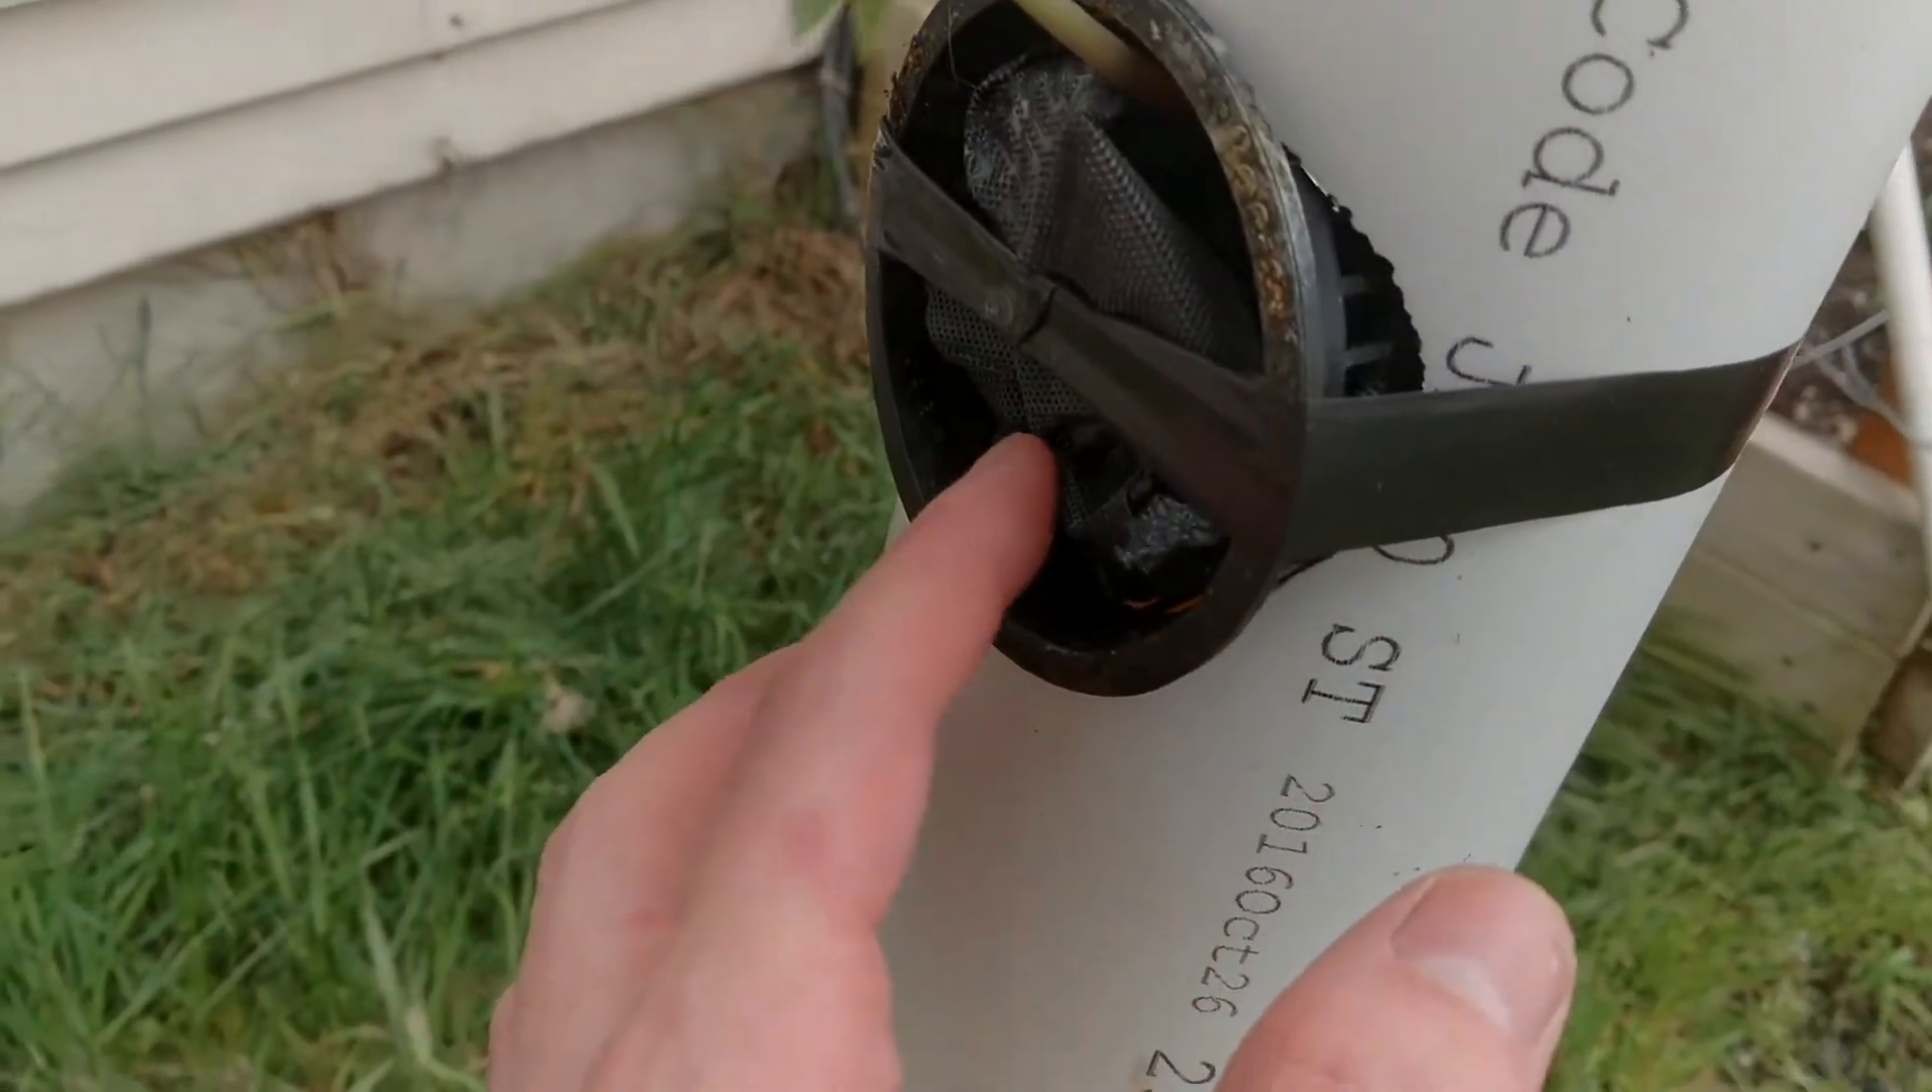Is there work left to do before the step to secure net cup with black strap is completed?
No.